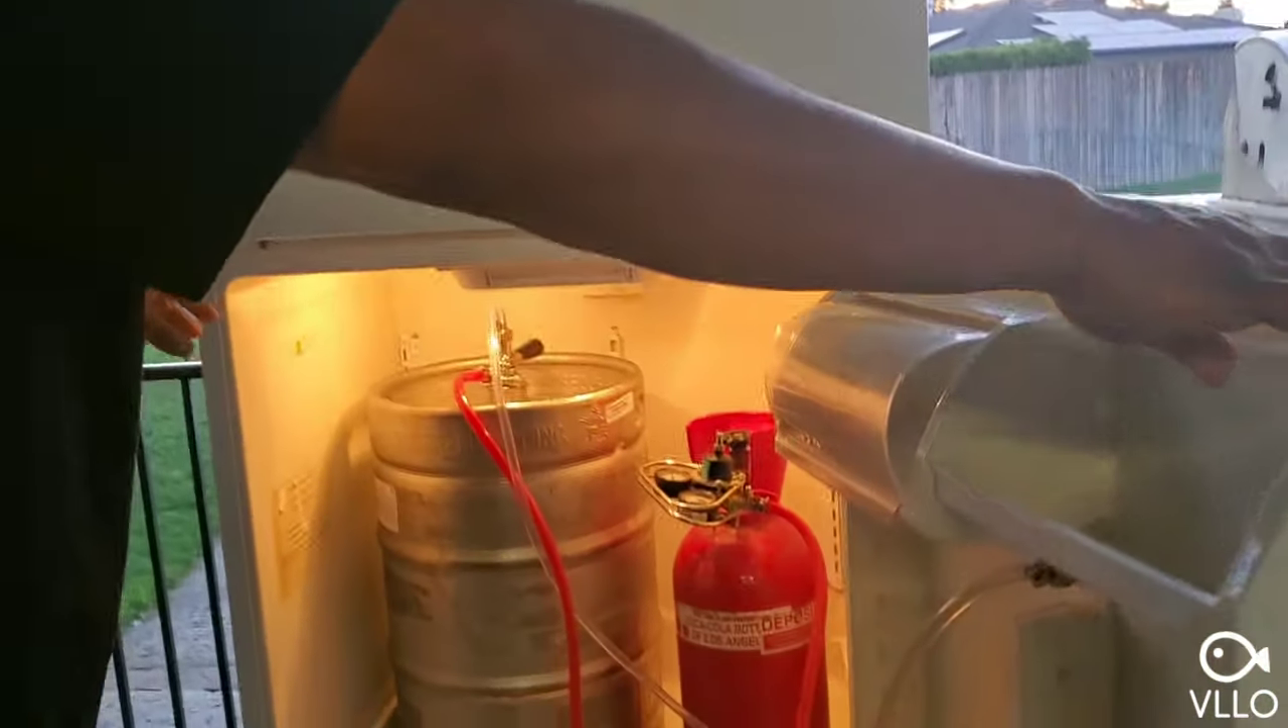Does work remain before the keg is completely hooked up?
No.